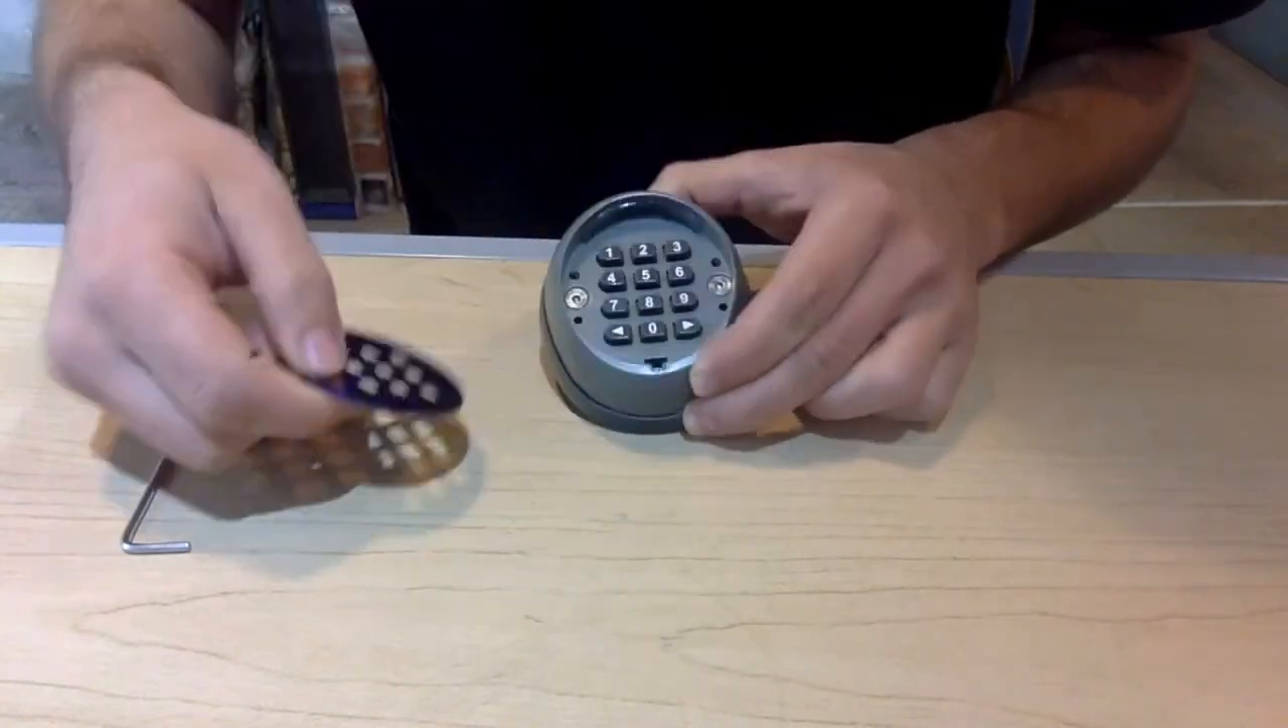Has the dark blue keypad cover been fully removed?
Yes.